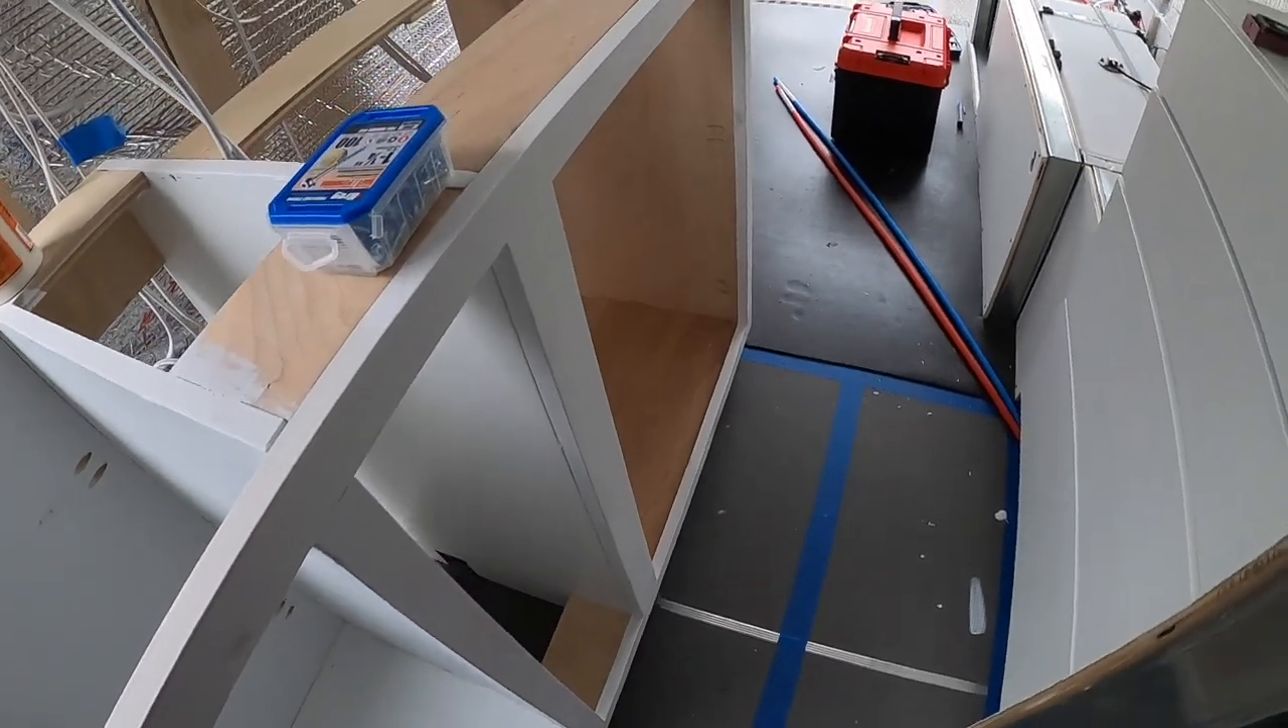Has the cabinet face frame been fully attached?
Yes.